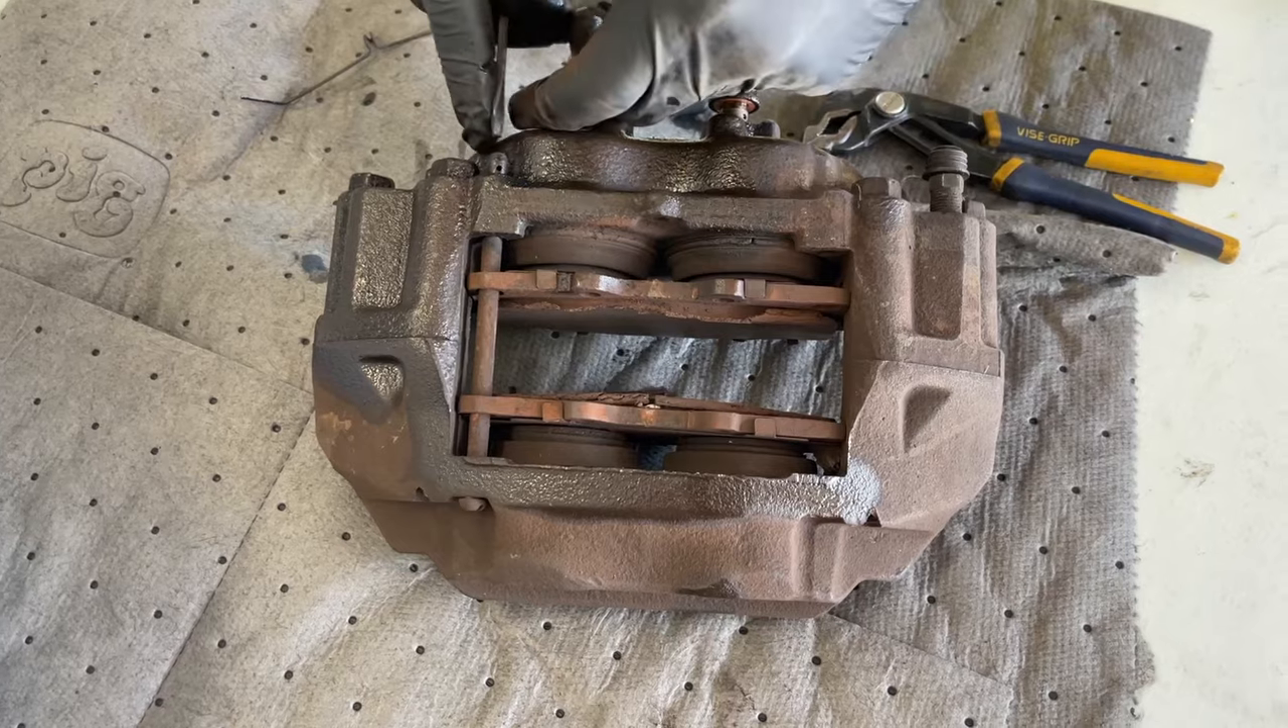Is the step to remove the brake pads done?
No.